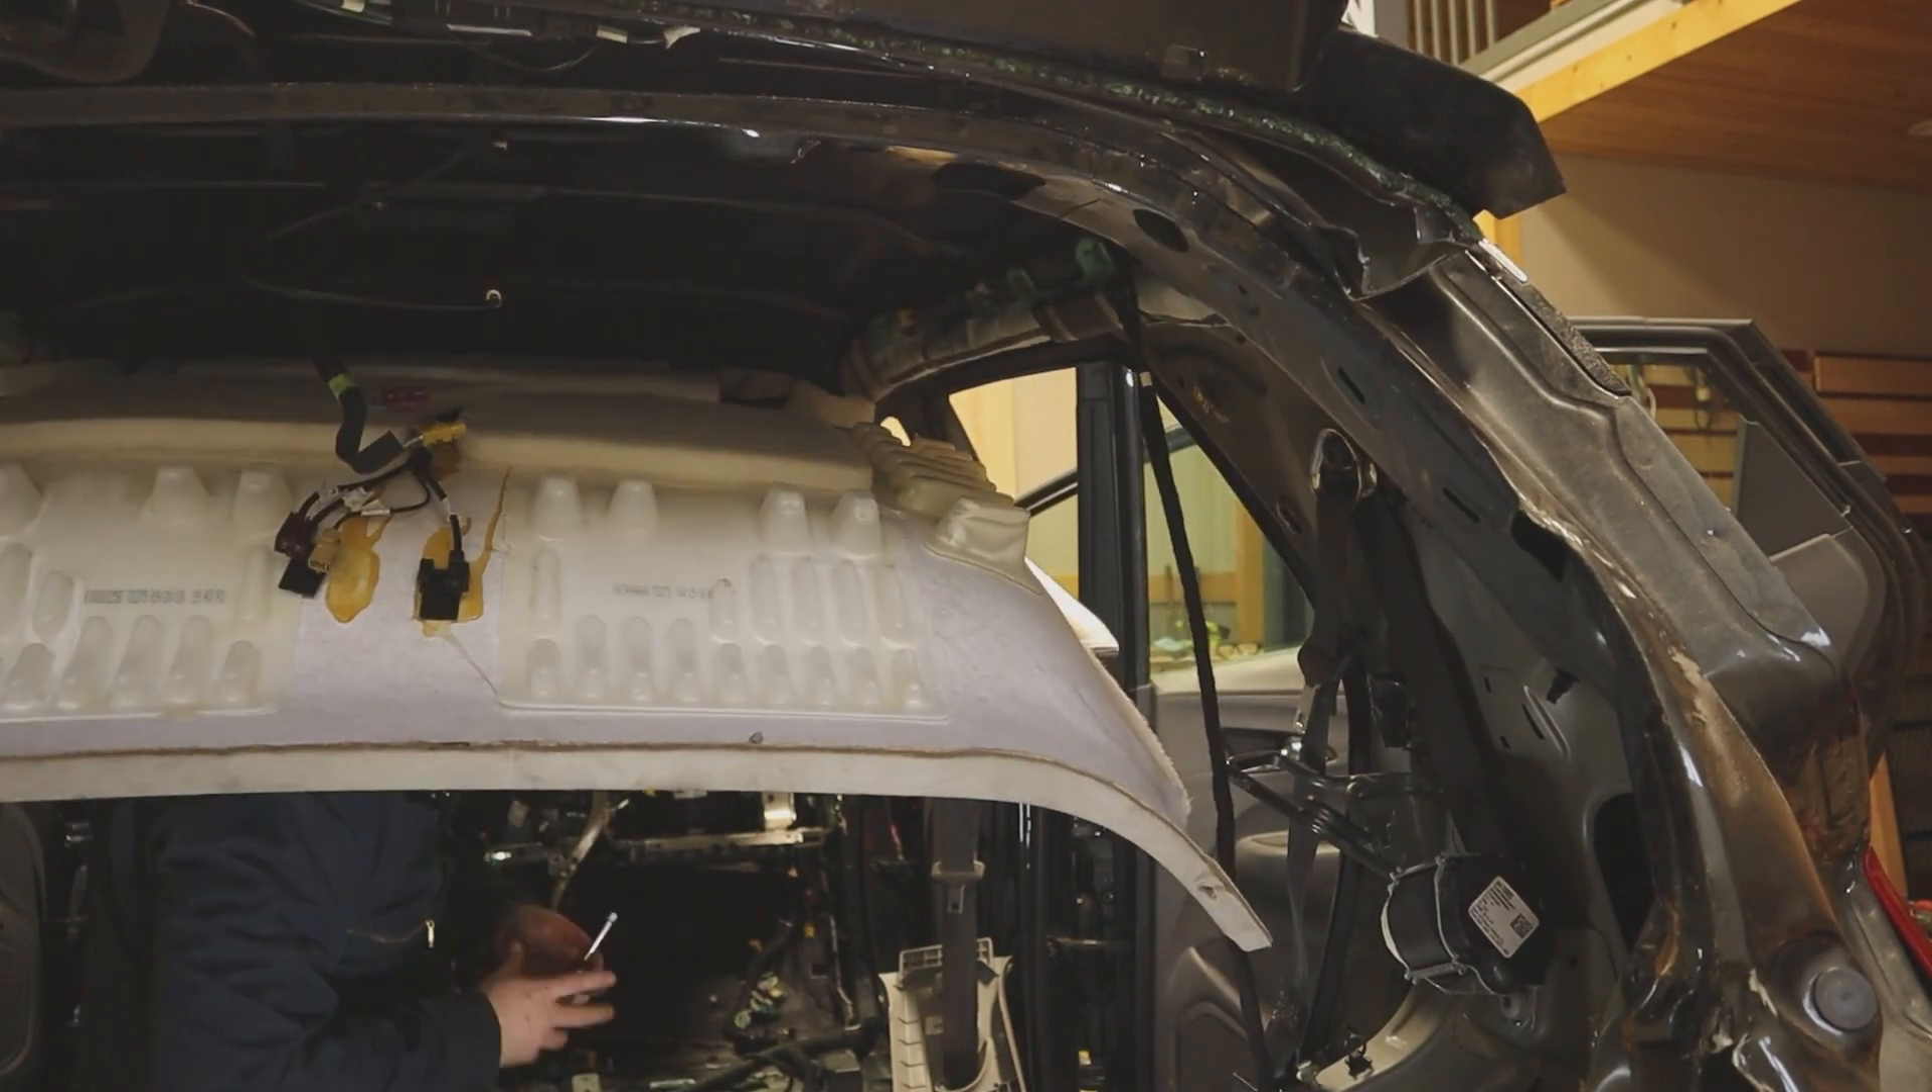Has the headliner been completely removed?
No.